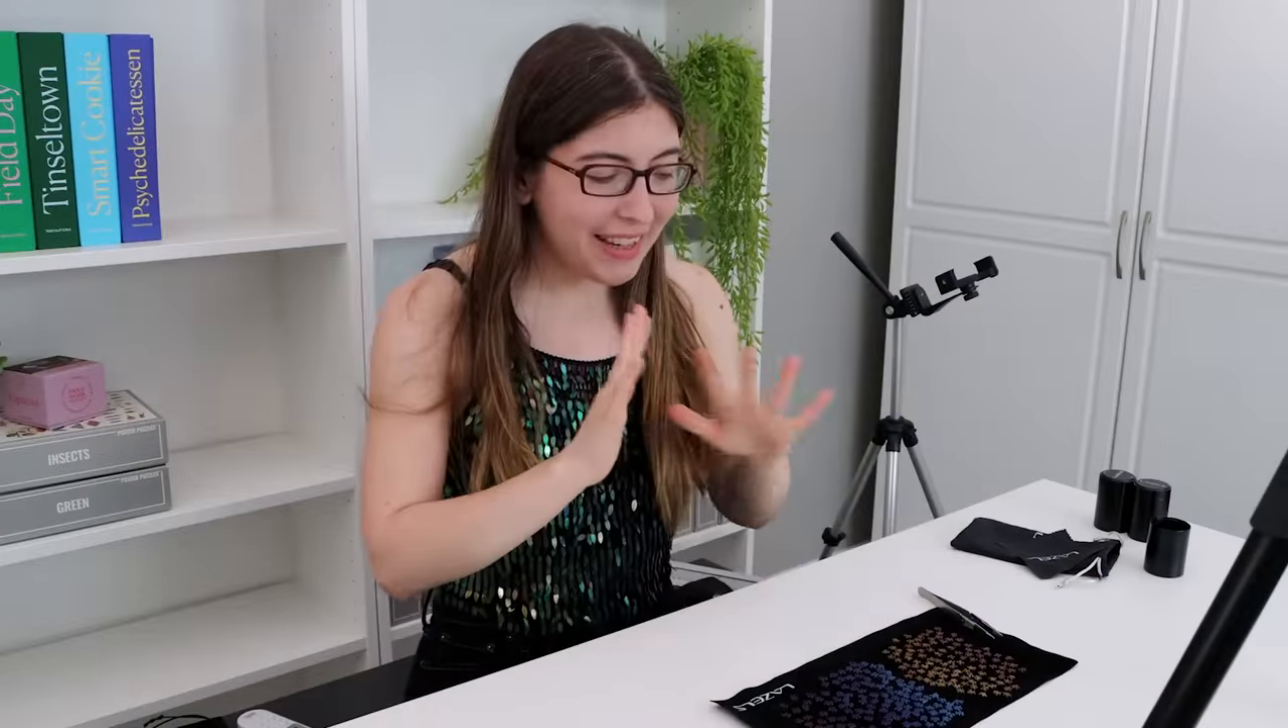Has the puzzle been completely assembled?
No.